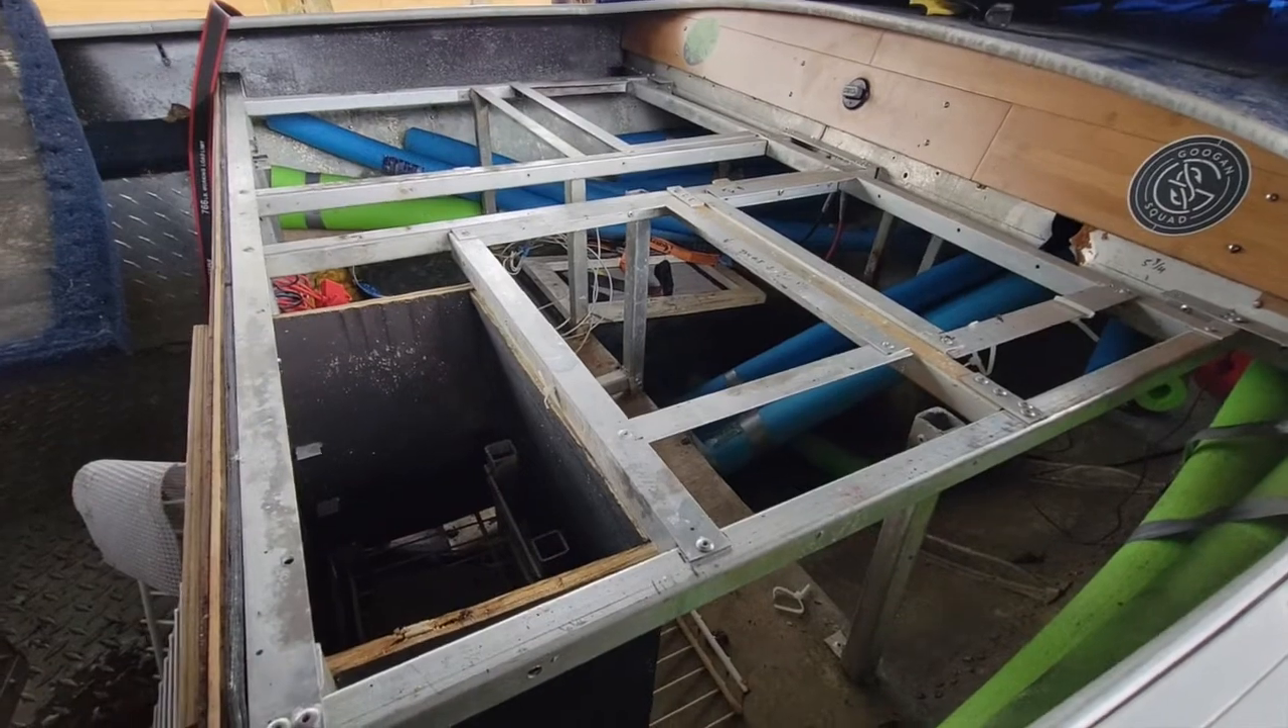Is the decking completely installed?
No.